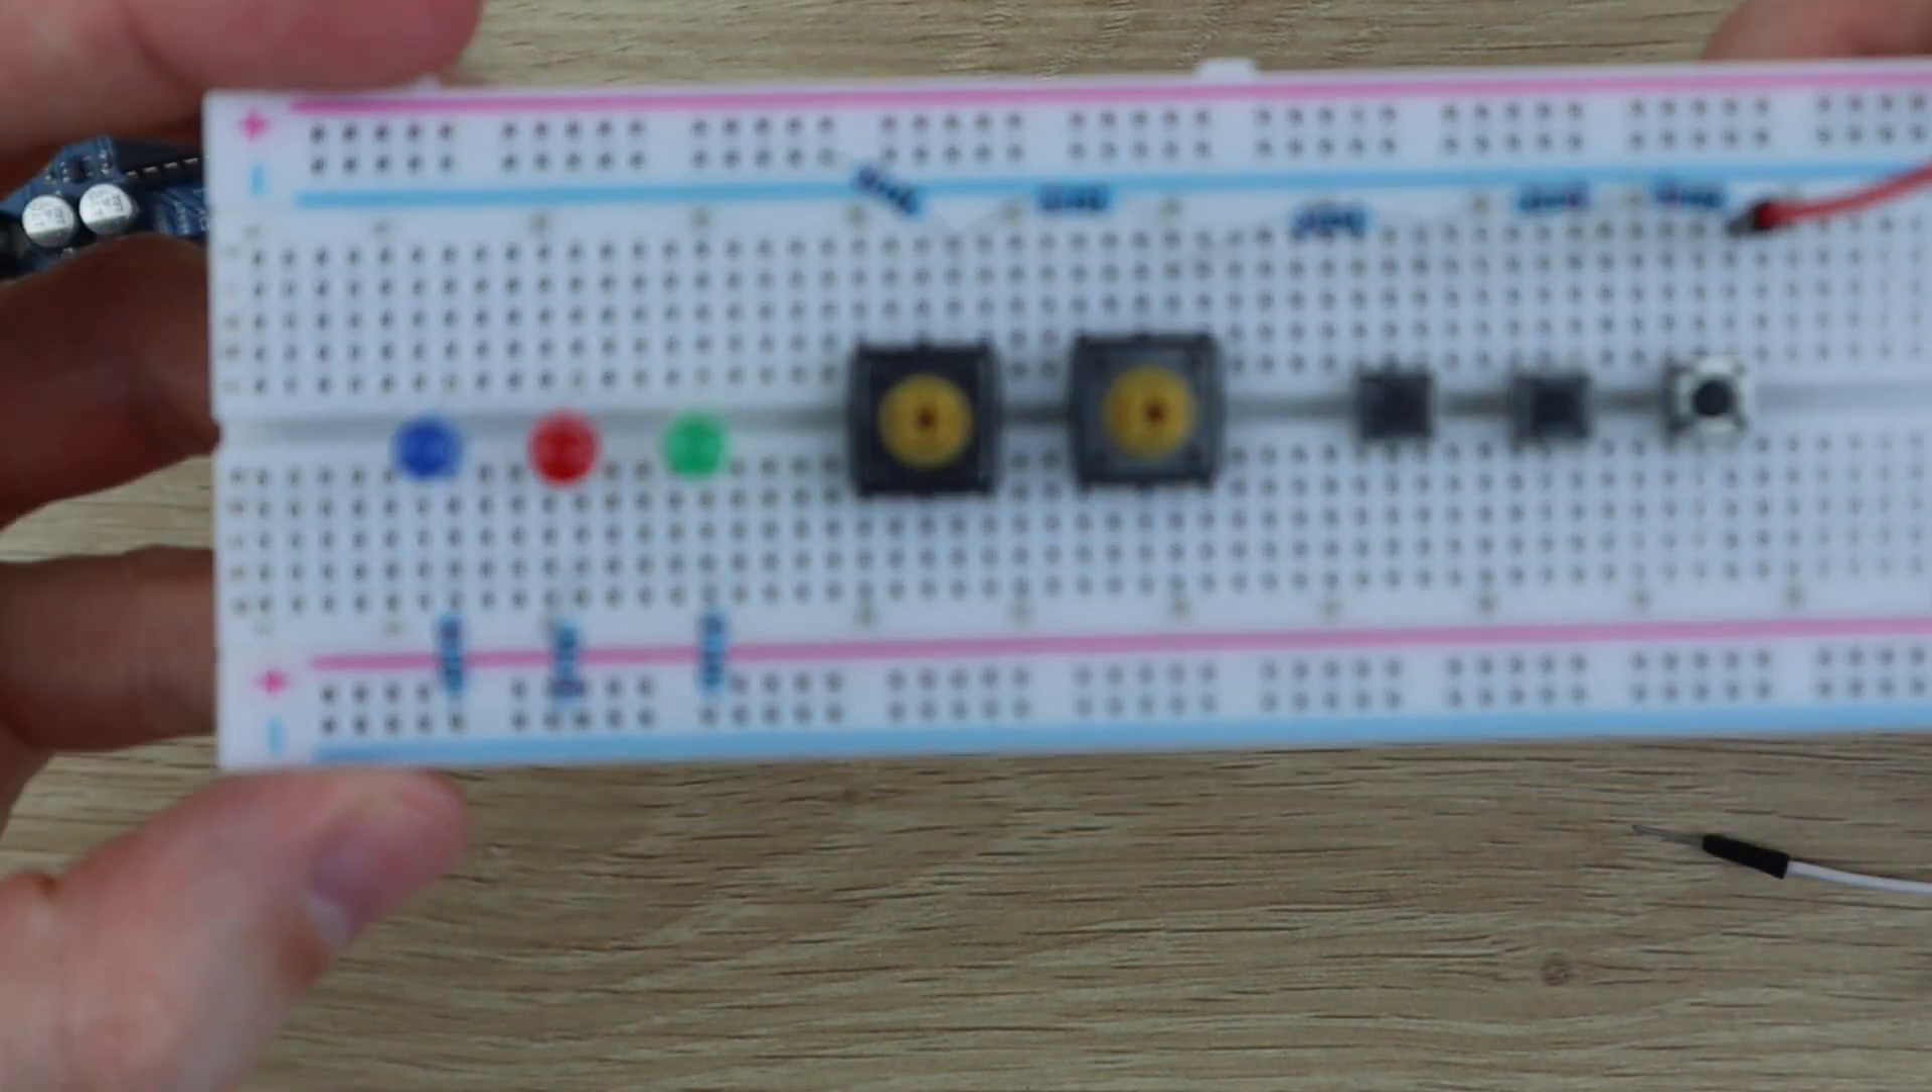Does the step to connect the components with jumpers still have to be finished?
Yes.